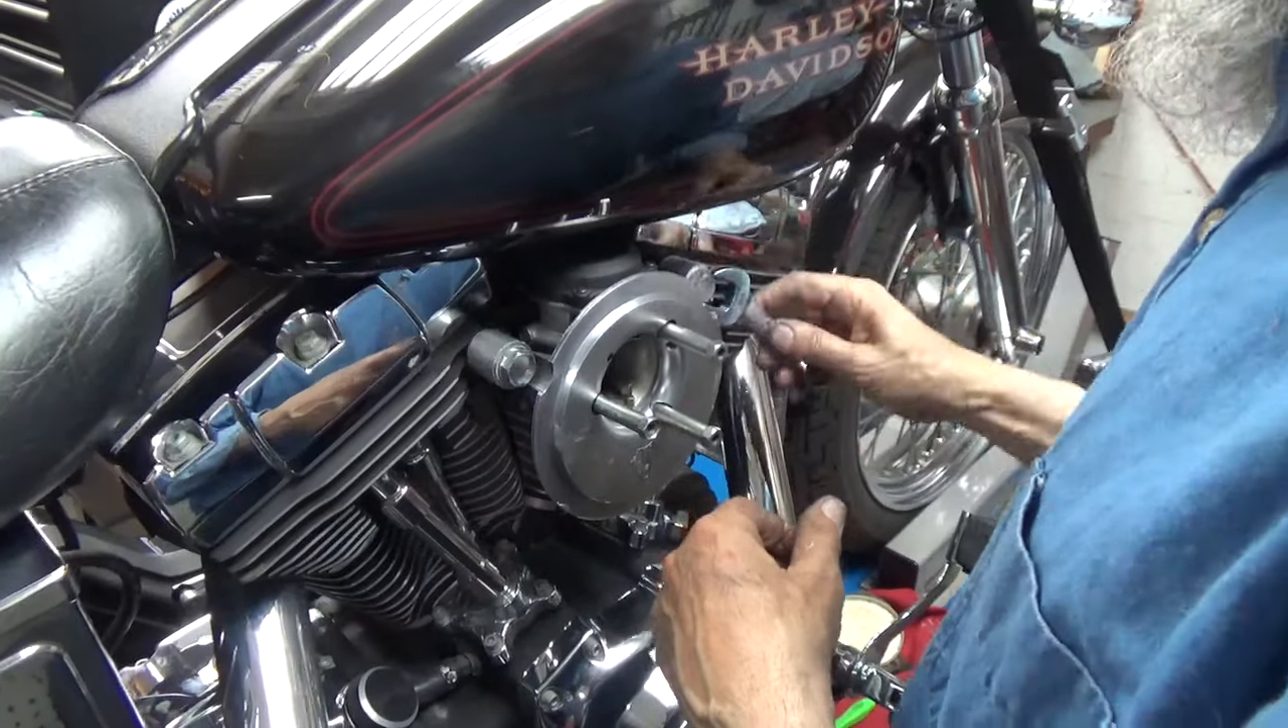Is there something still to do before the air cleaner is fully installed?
Yes.